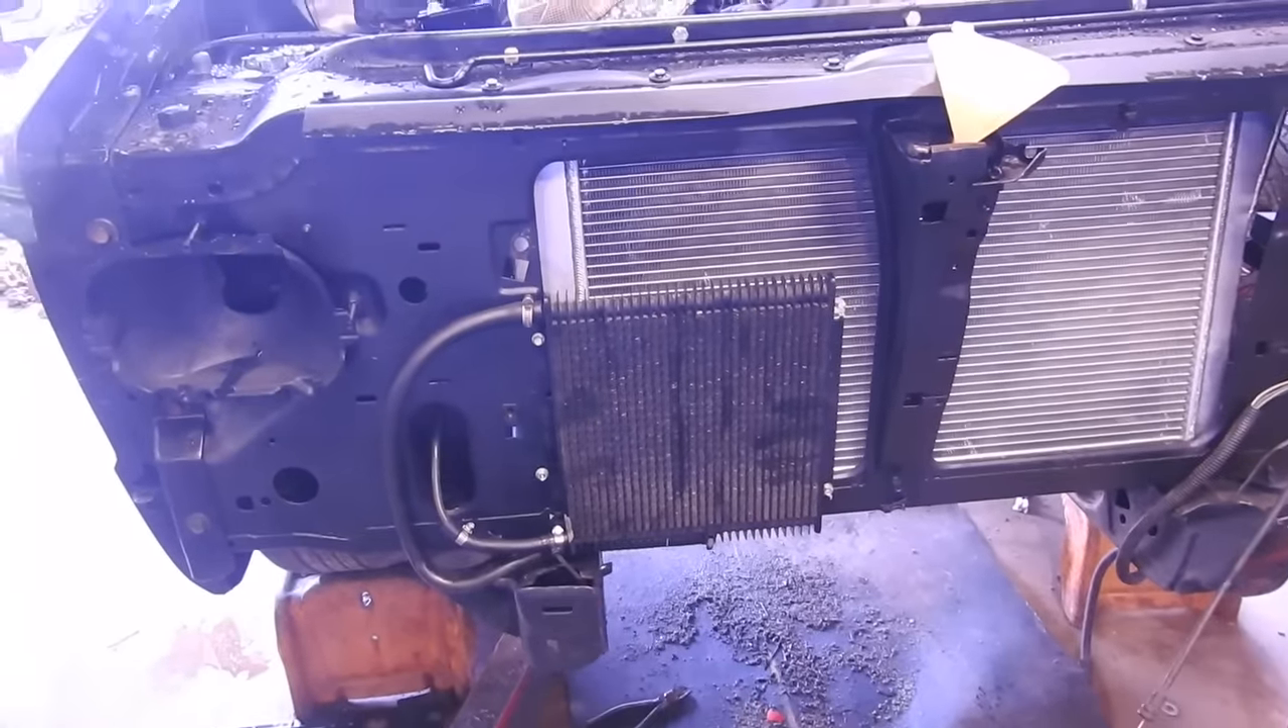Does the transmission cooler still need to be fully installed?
No.